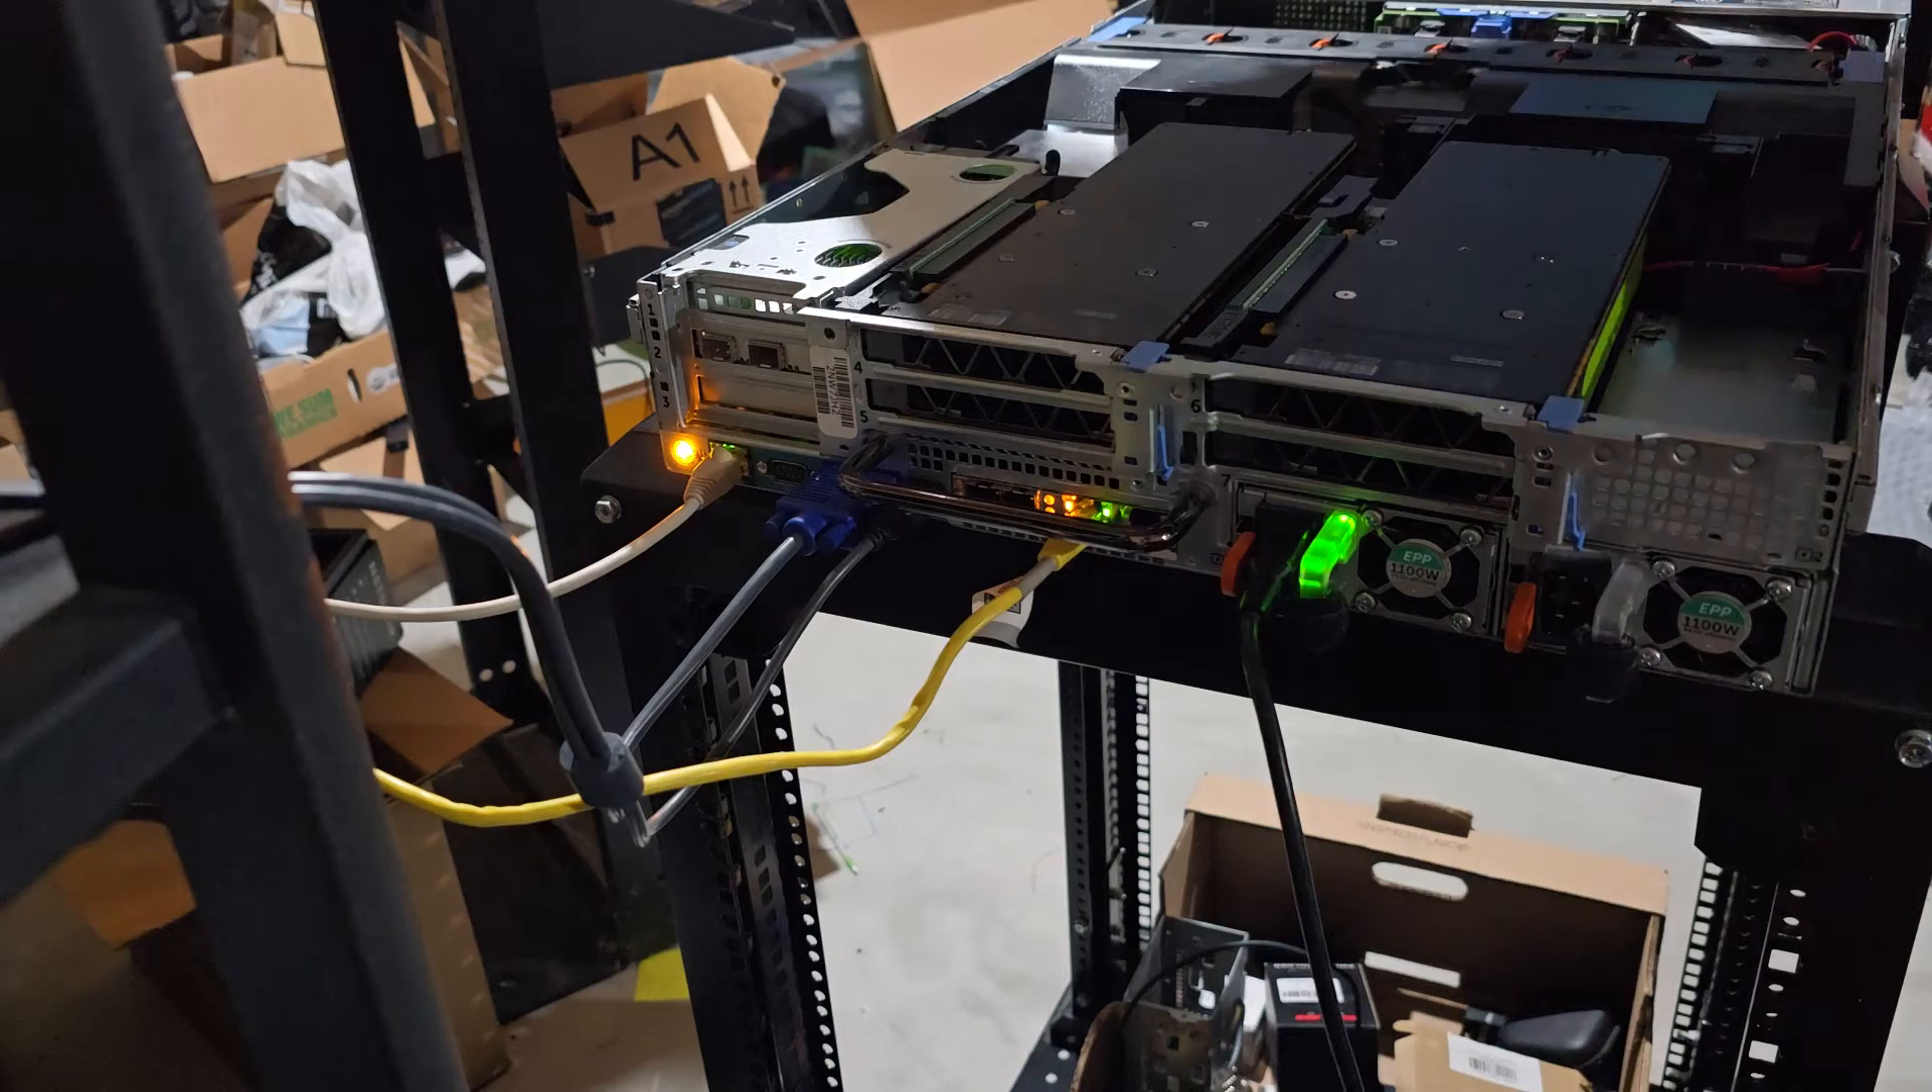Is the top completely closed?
No.